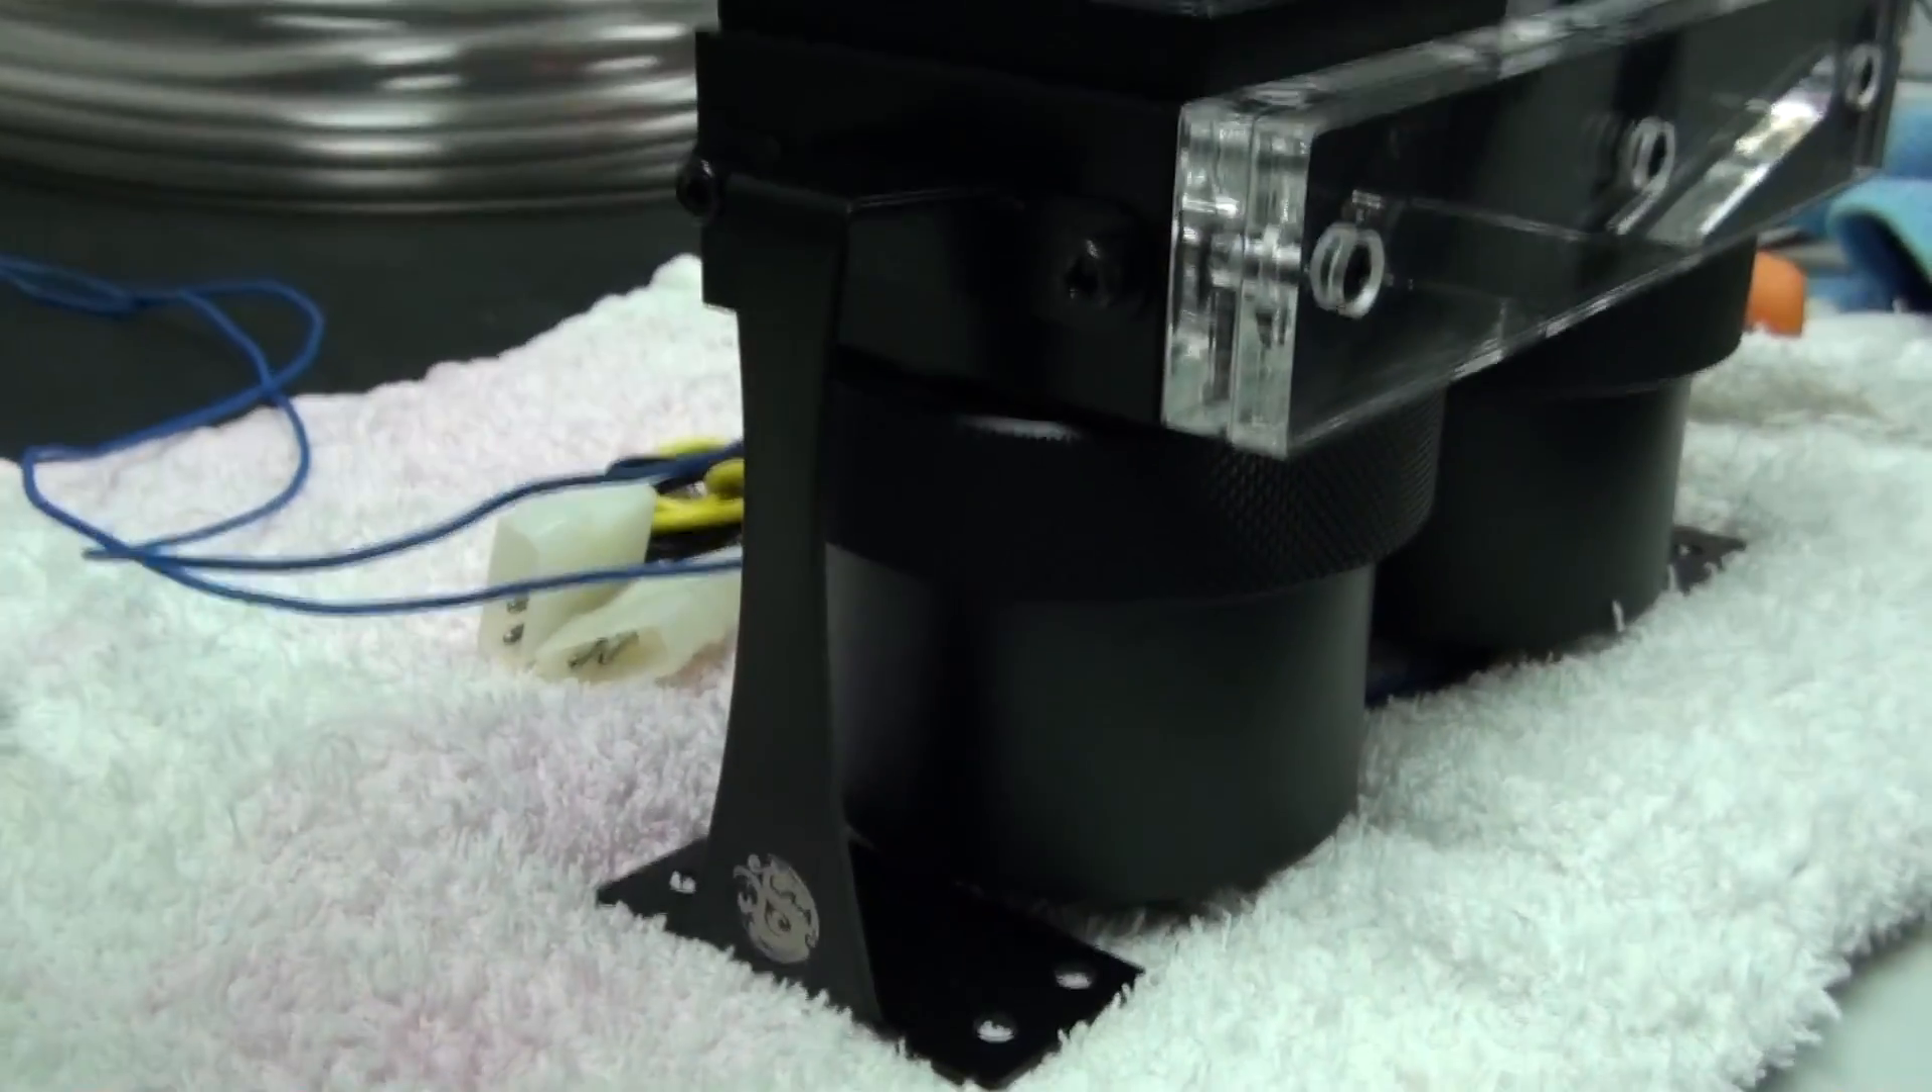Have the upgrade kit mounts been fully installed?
Yes.